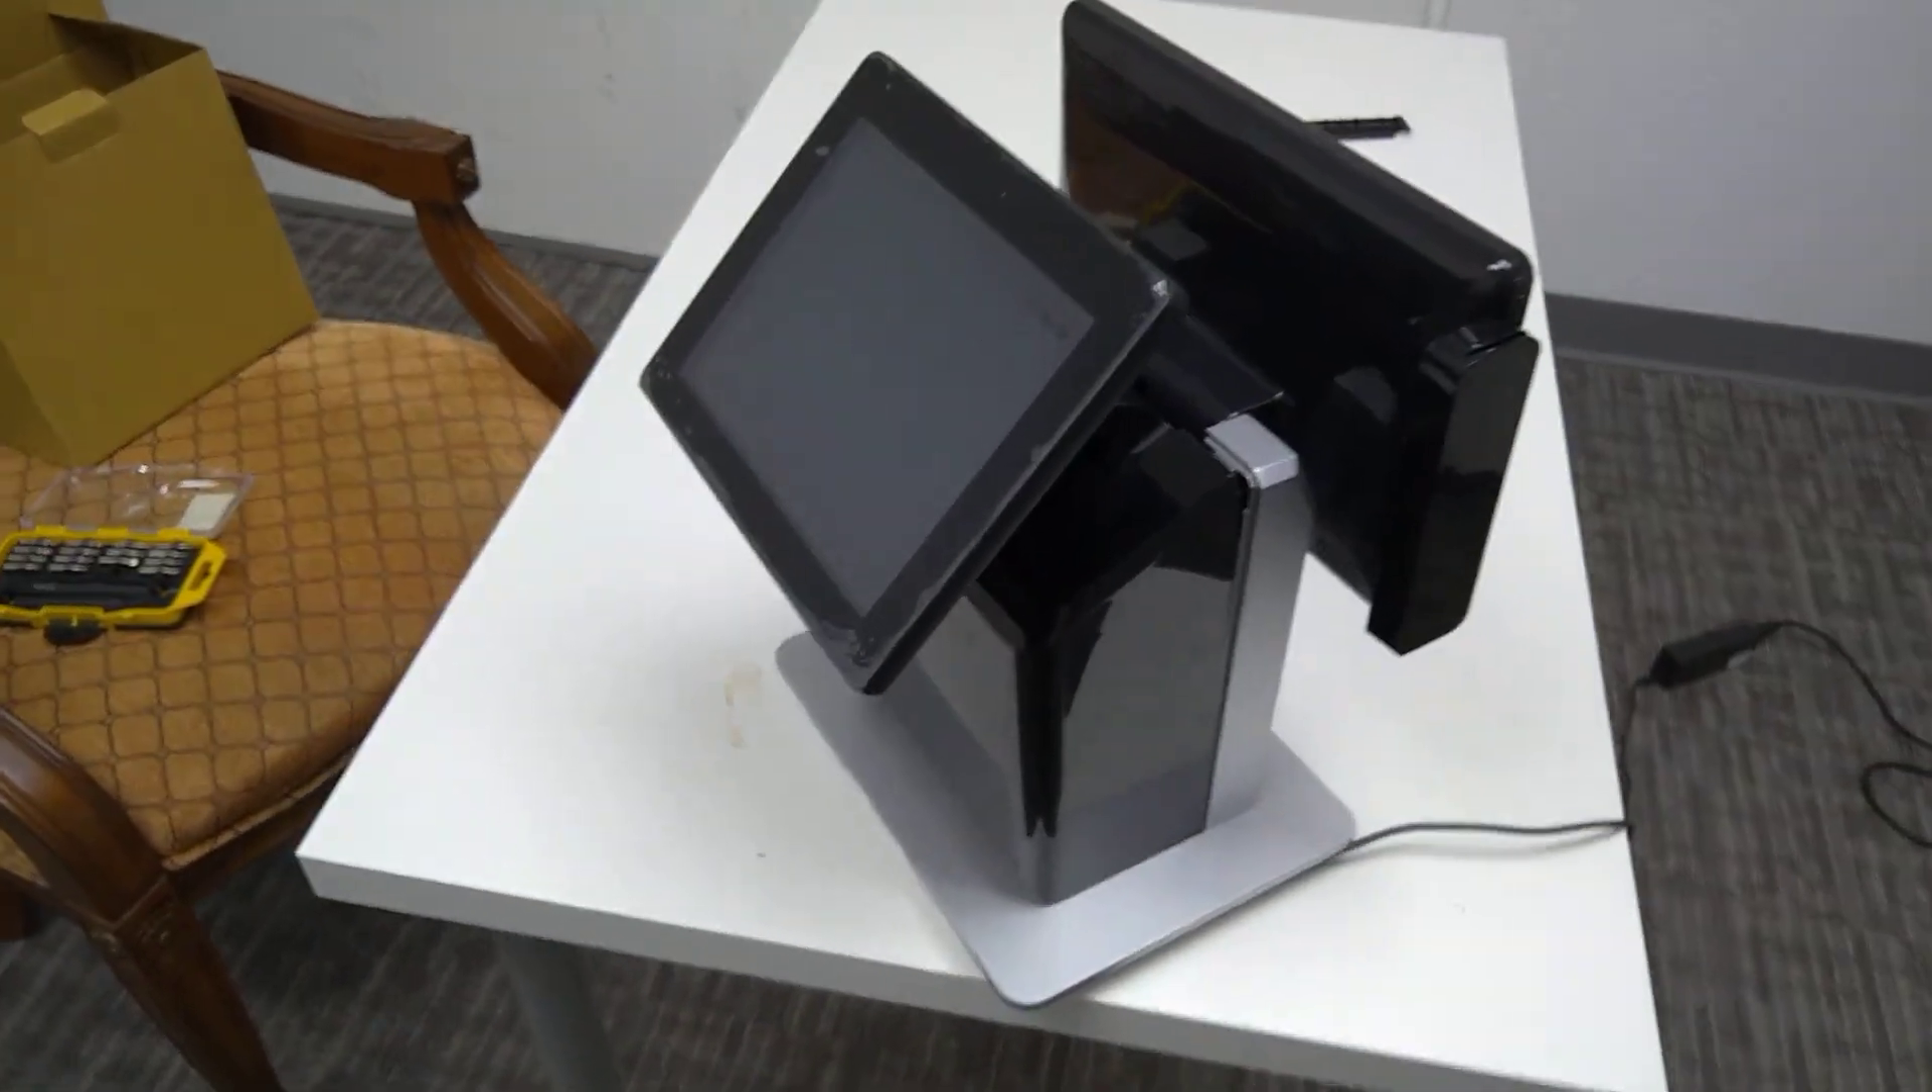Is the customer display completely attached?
Yes.